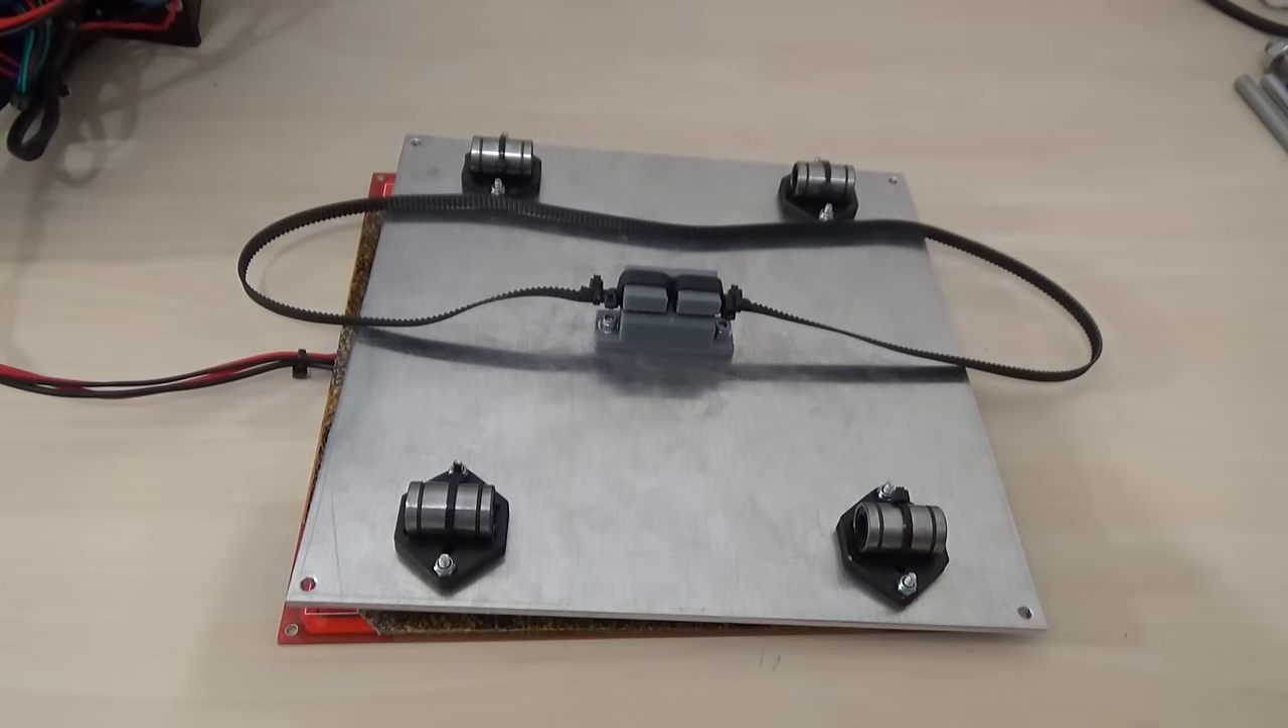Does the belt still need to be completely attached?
No.